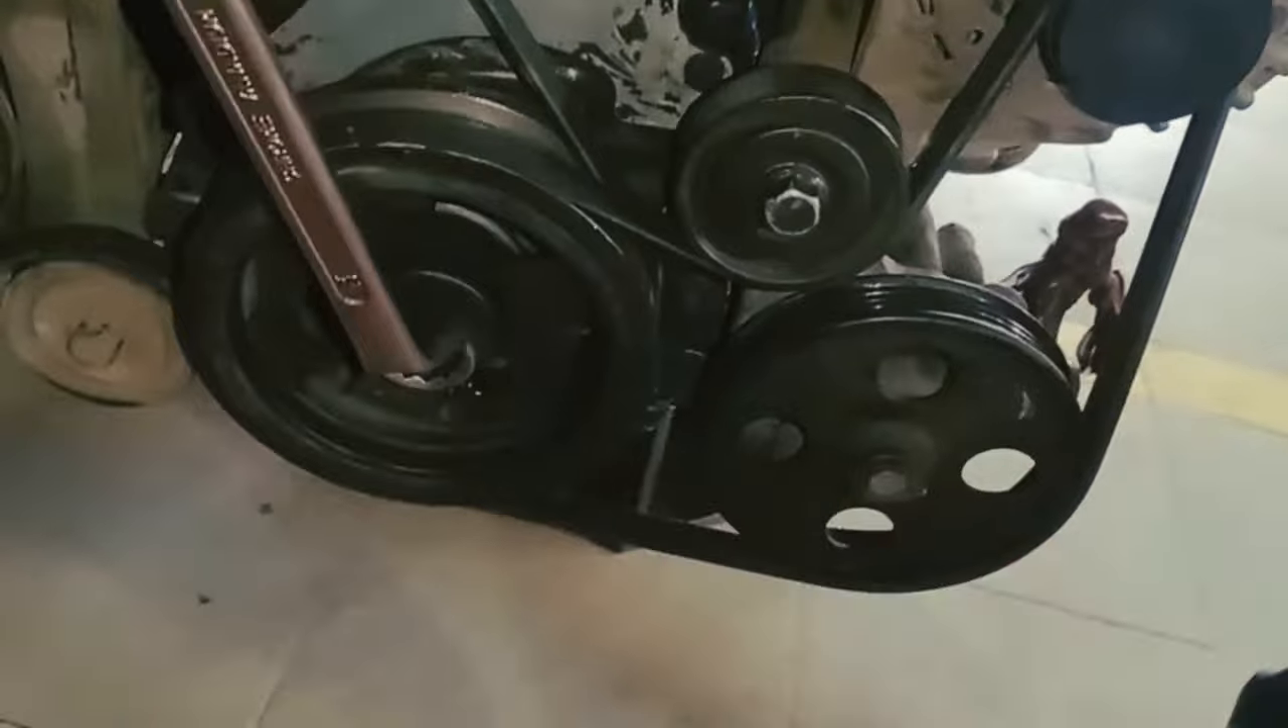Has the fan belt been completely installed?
Yes.